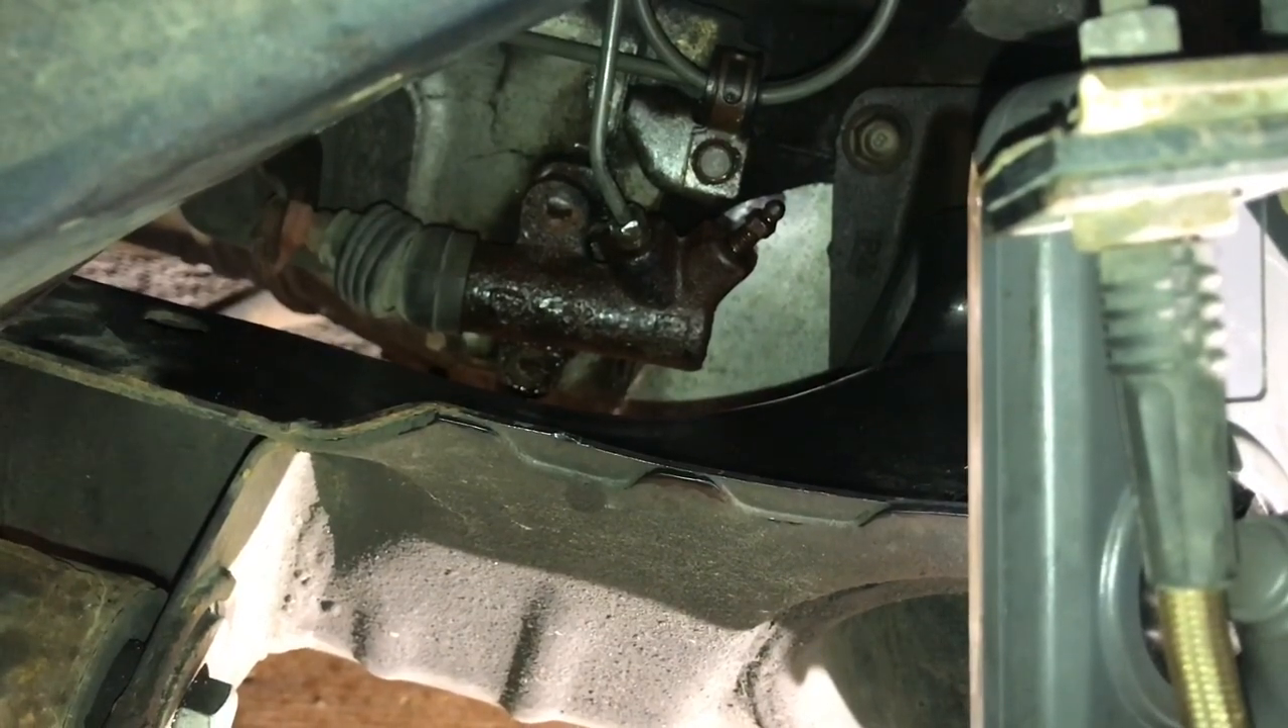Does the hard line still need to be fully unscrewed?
Yes.